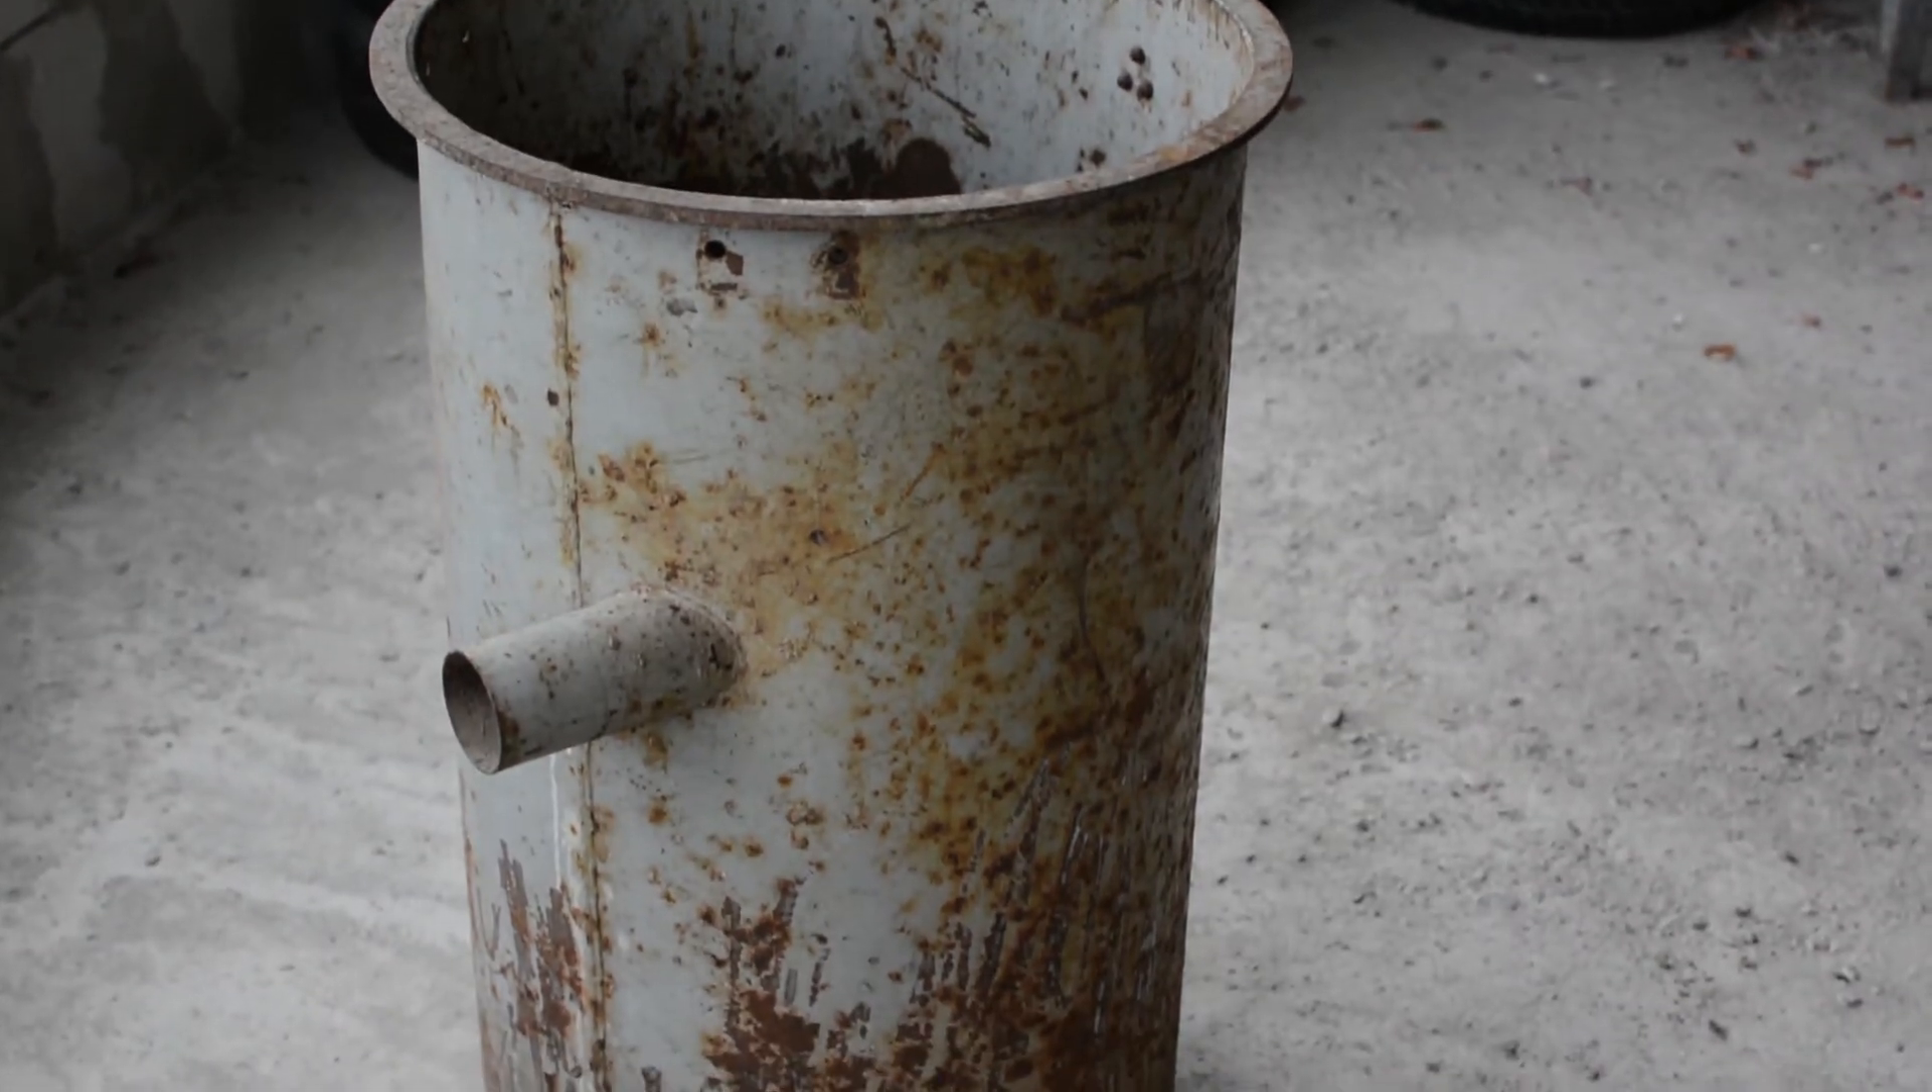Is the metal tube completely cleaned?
No.